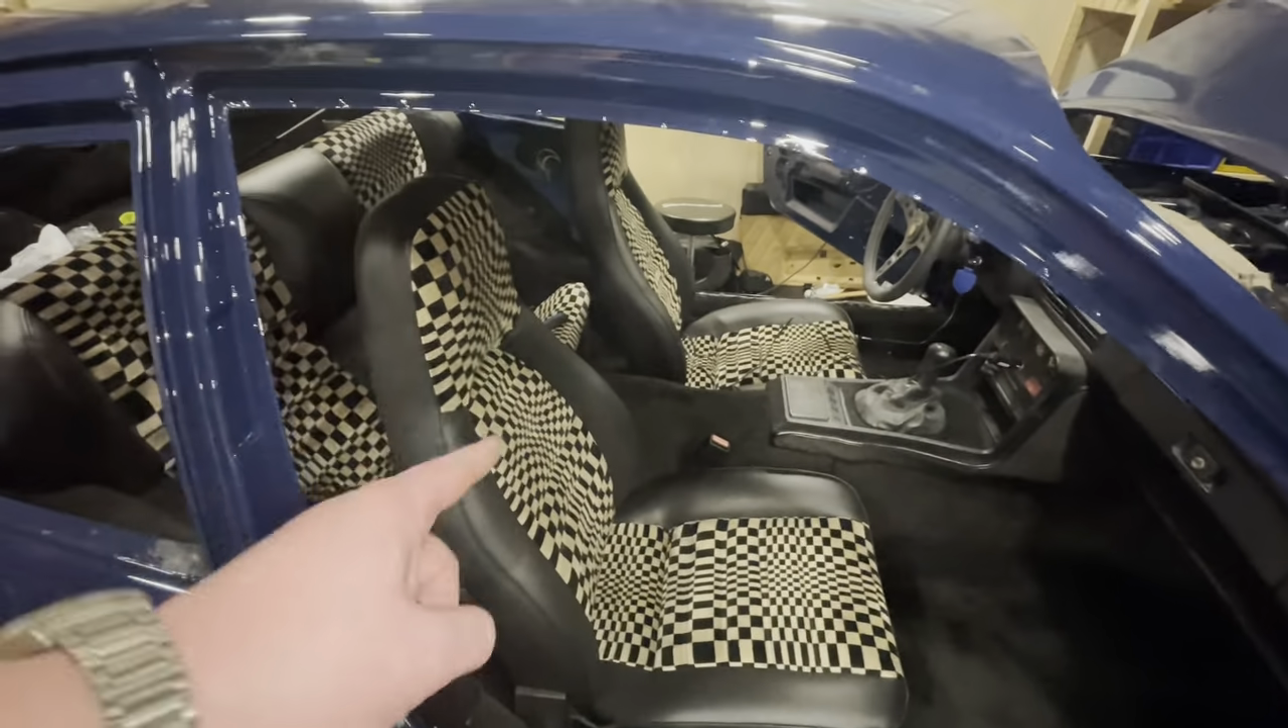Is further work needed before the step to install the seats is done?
No.